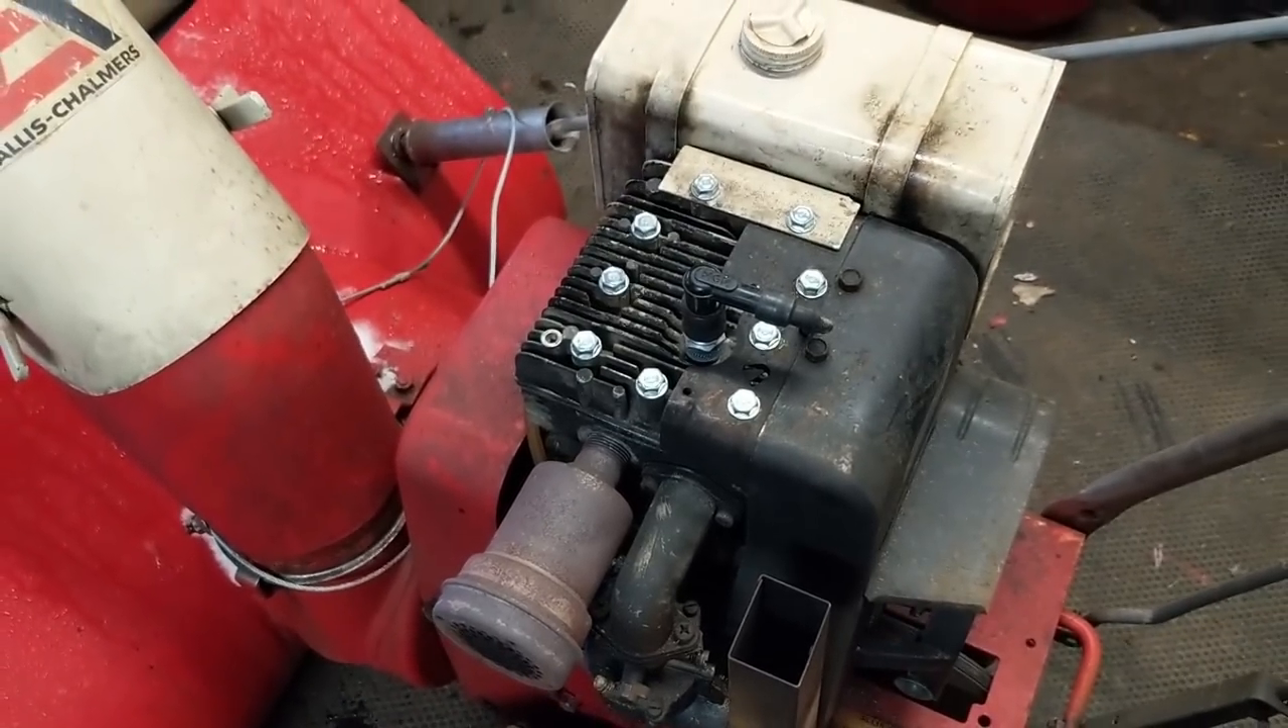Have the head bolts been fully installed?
Yes.